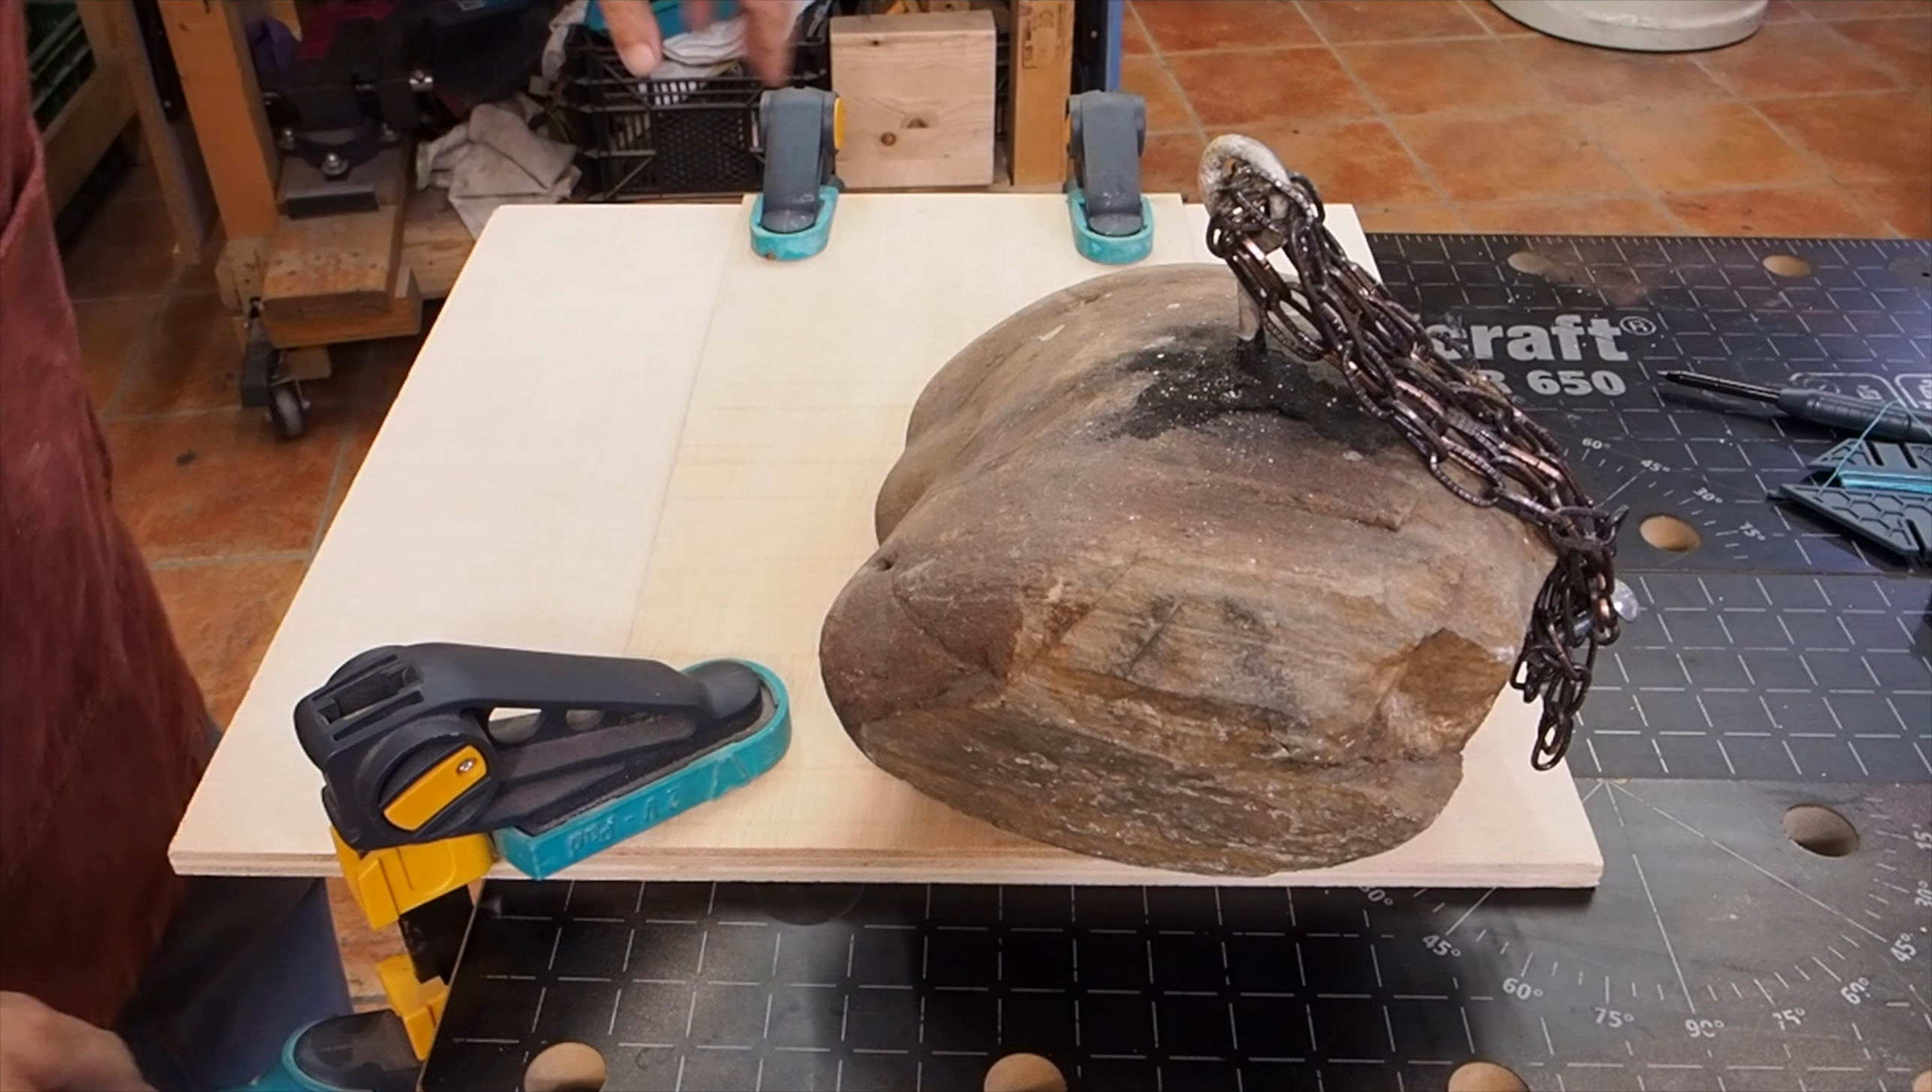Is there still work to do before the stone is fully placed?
No.